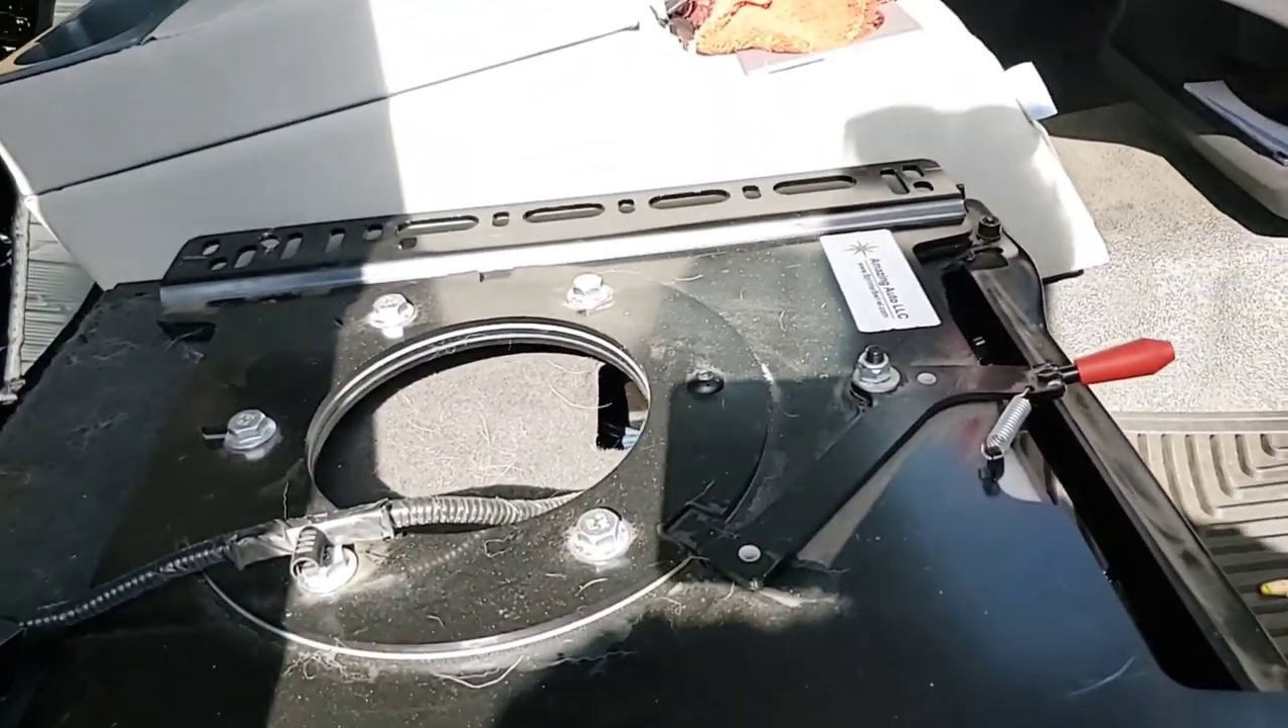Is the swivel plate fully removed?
No.